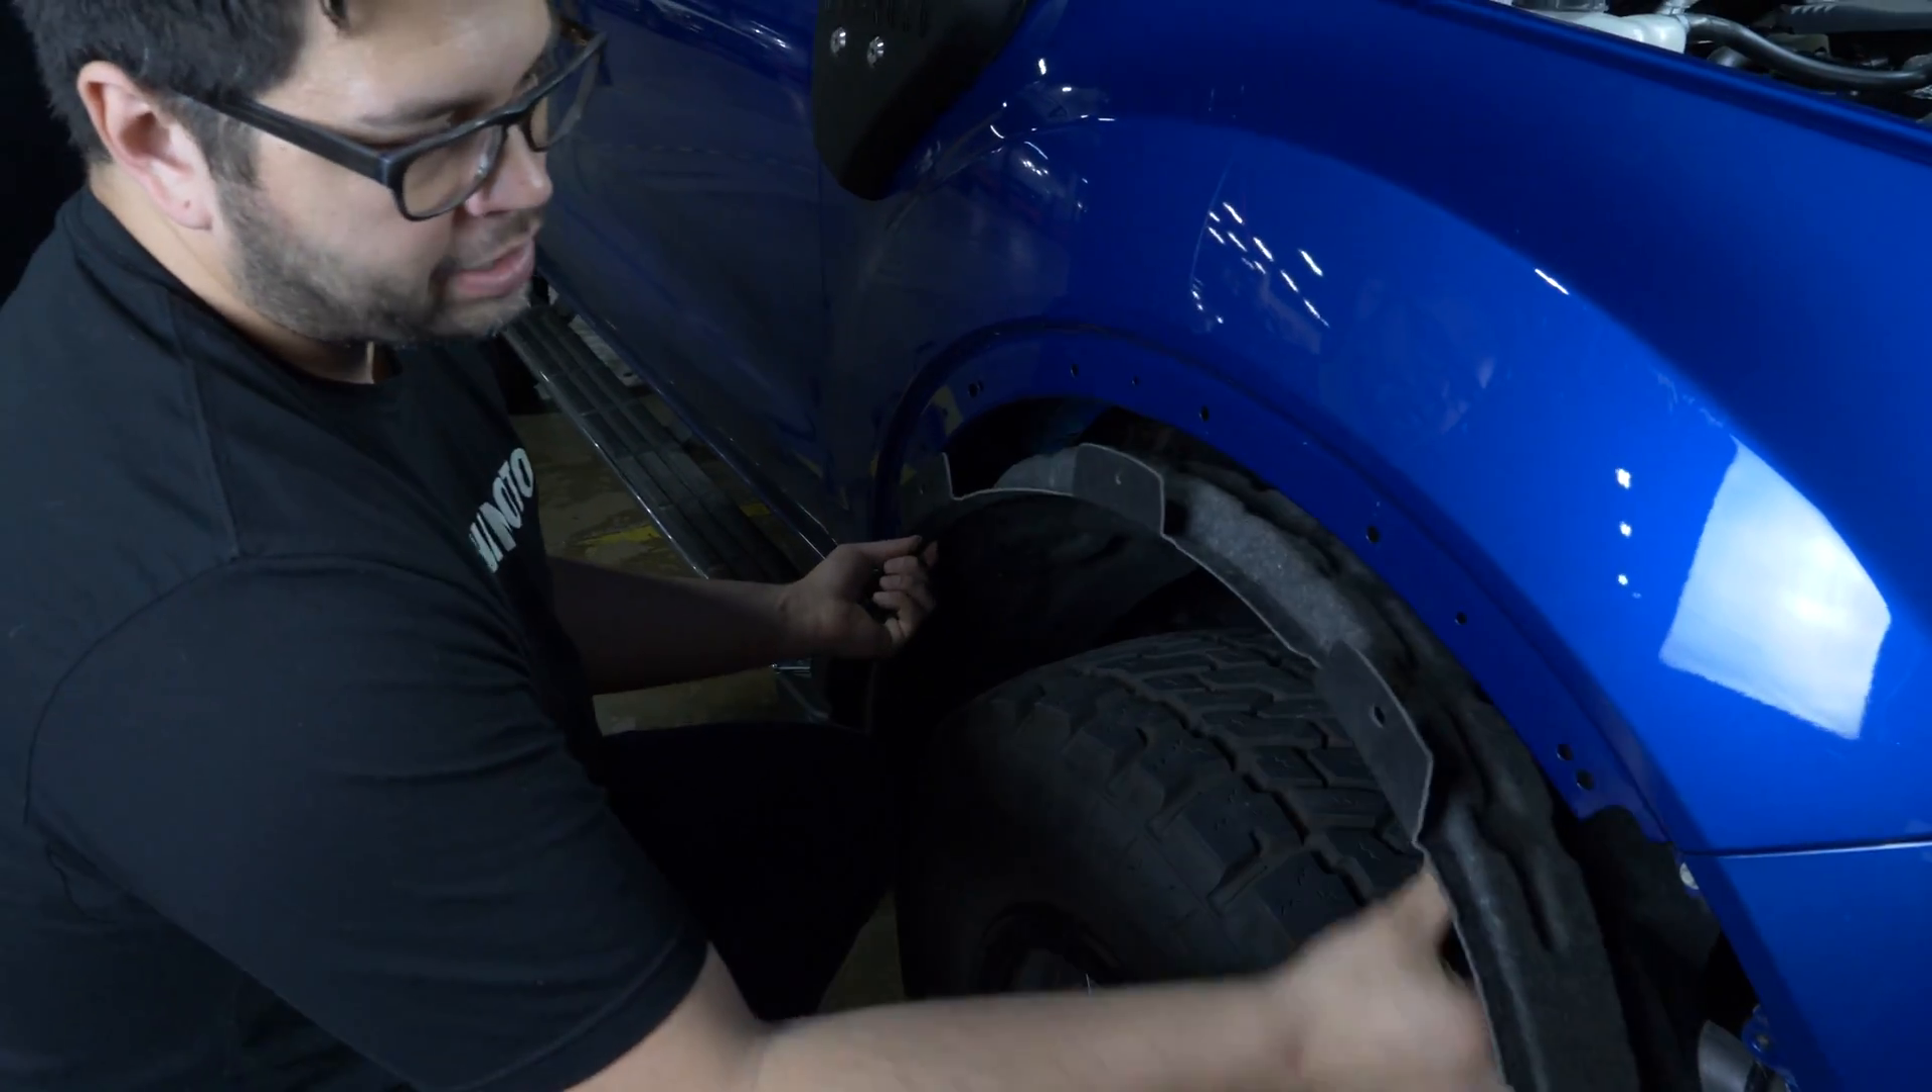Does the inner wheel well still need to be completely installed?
Yes.